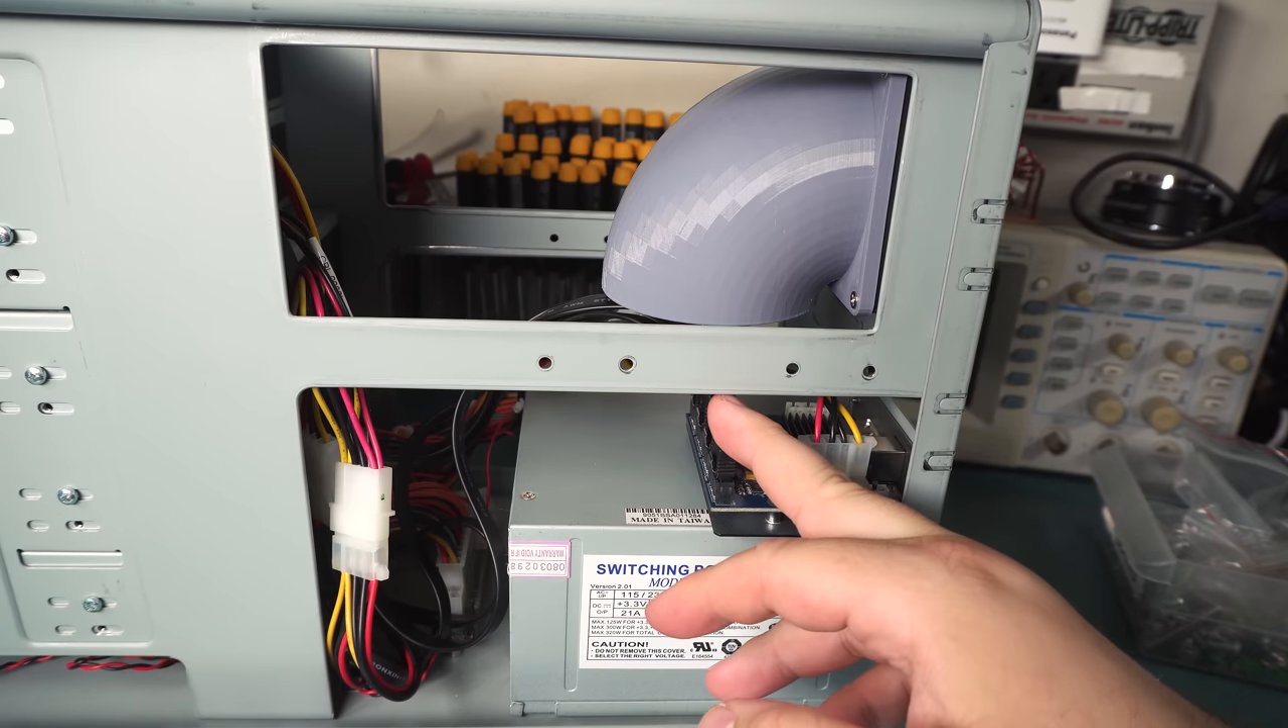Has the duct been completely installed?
Yes.